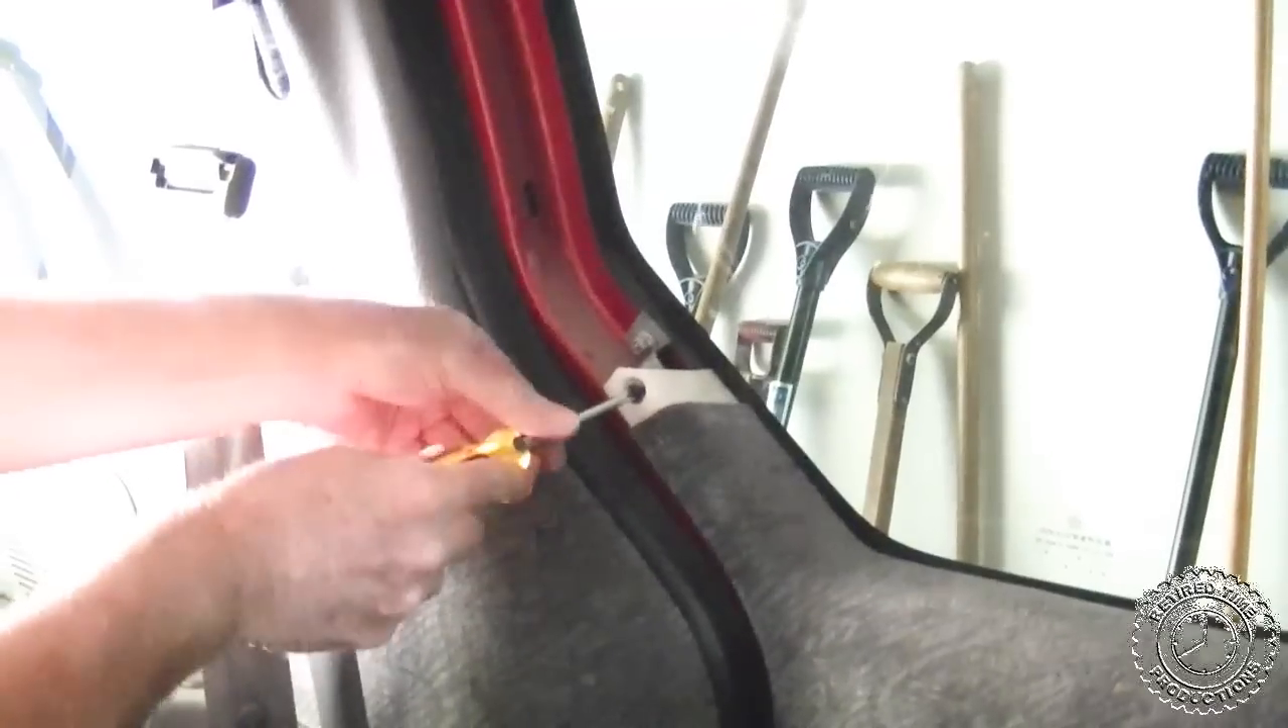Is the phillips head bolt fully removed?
No.